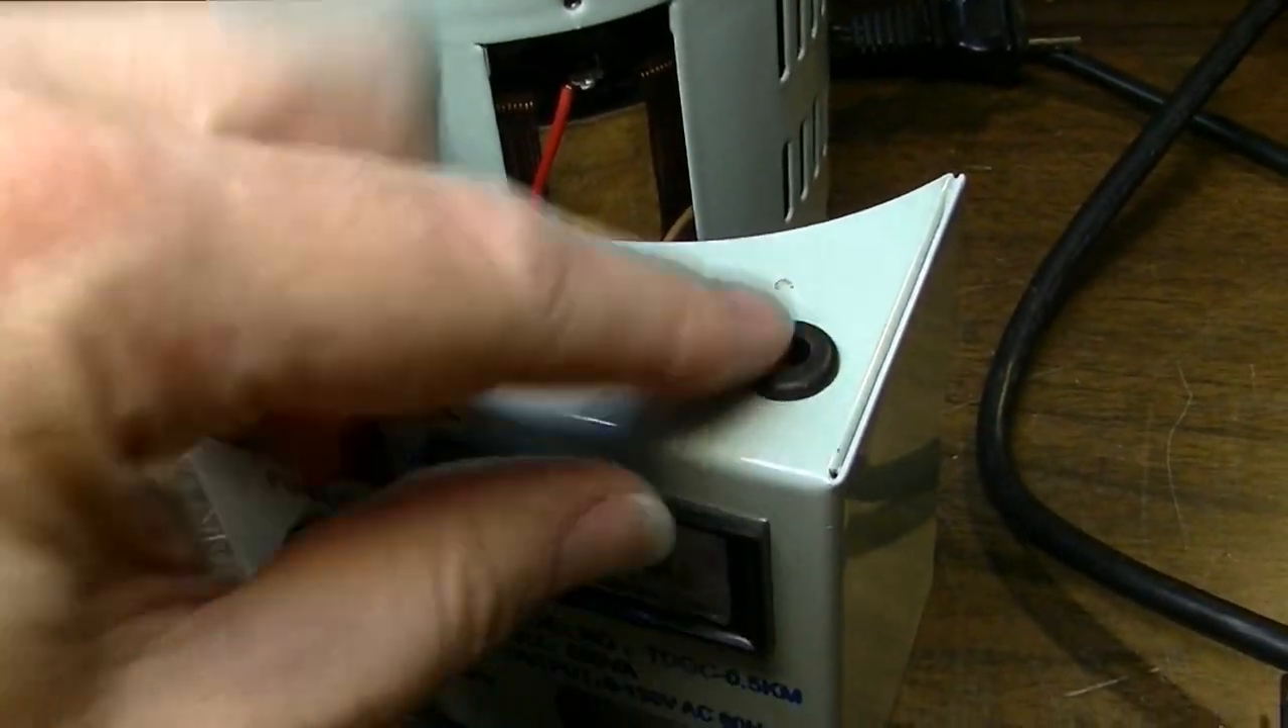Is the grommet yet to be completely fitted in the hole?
No.